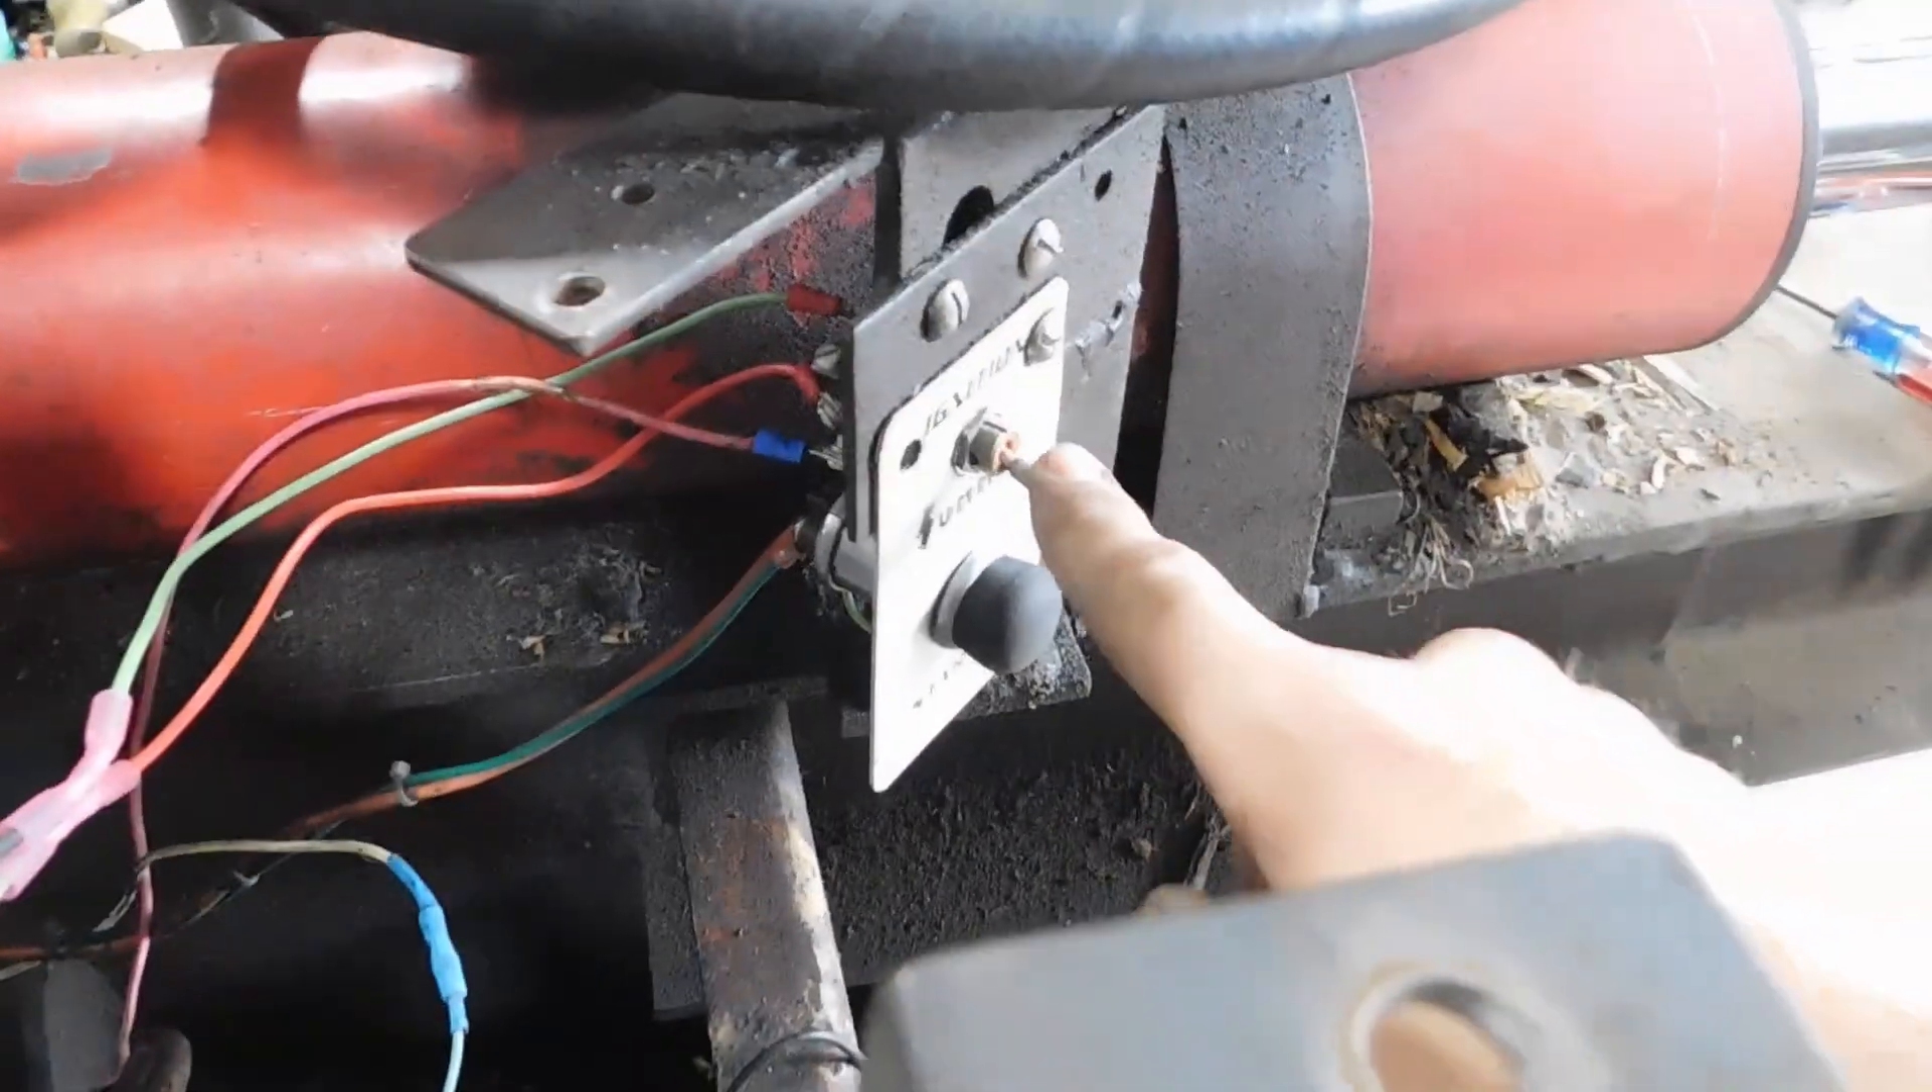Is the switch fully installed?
Yes.